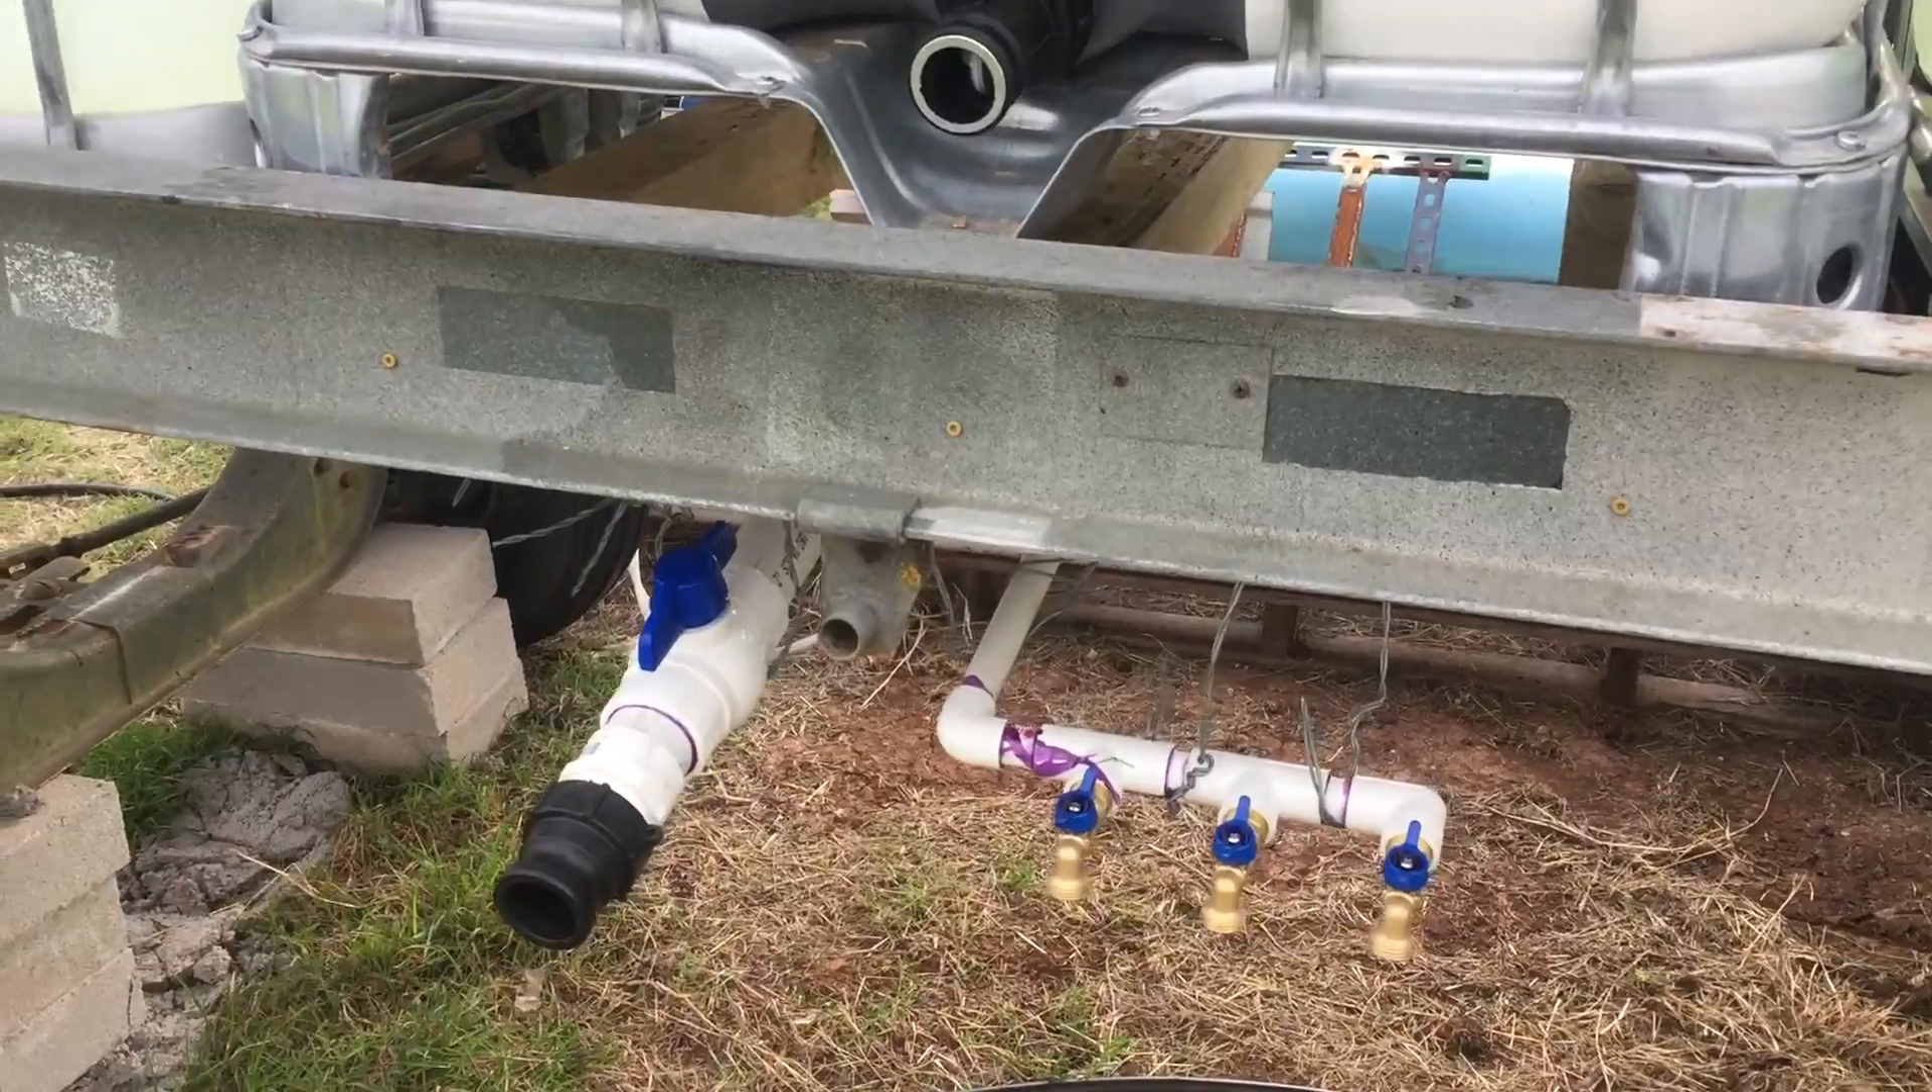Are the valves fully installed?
Yes.